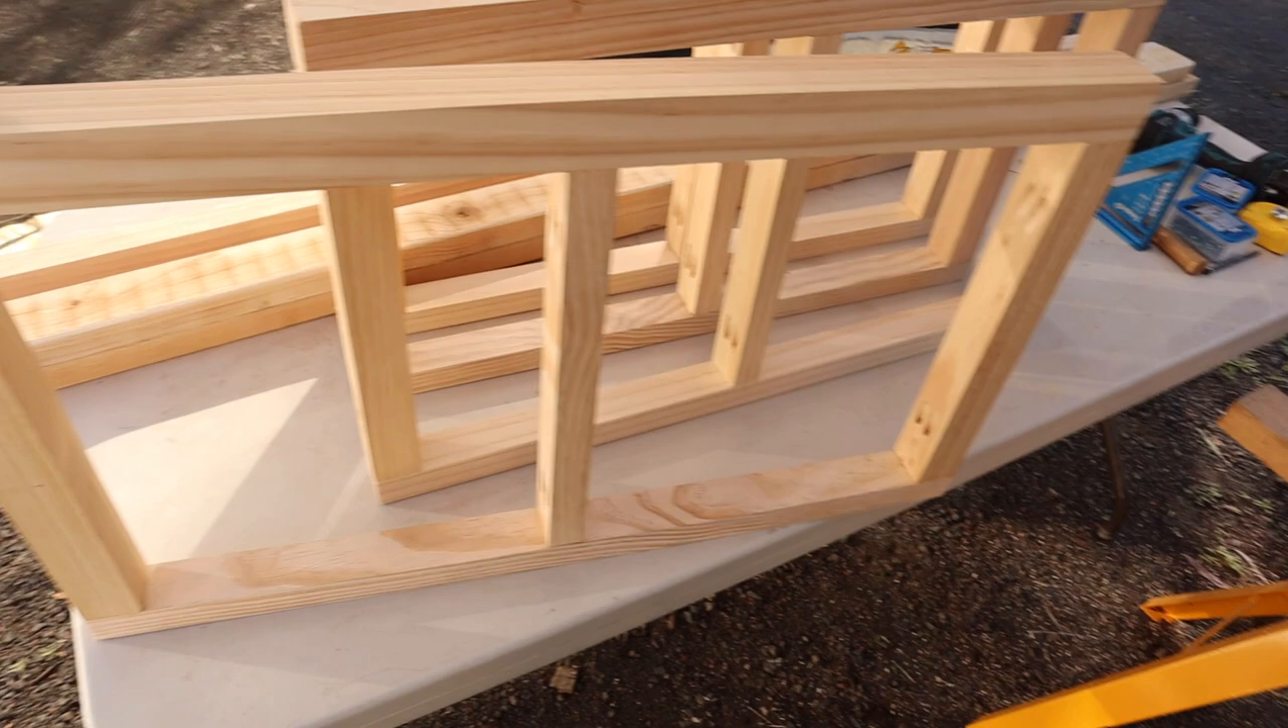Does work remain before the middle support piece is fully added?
No.